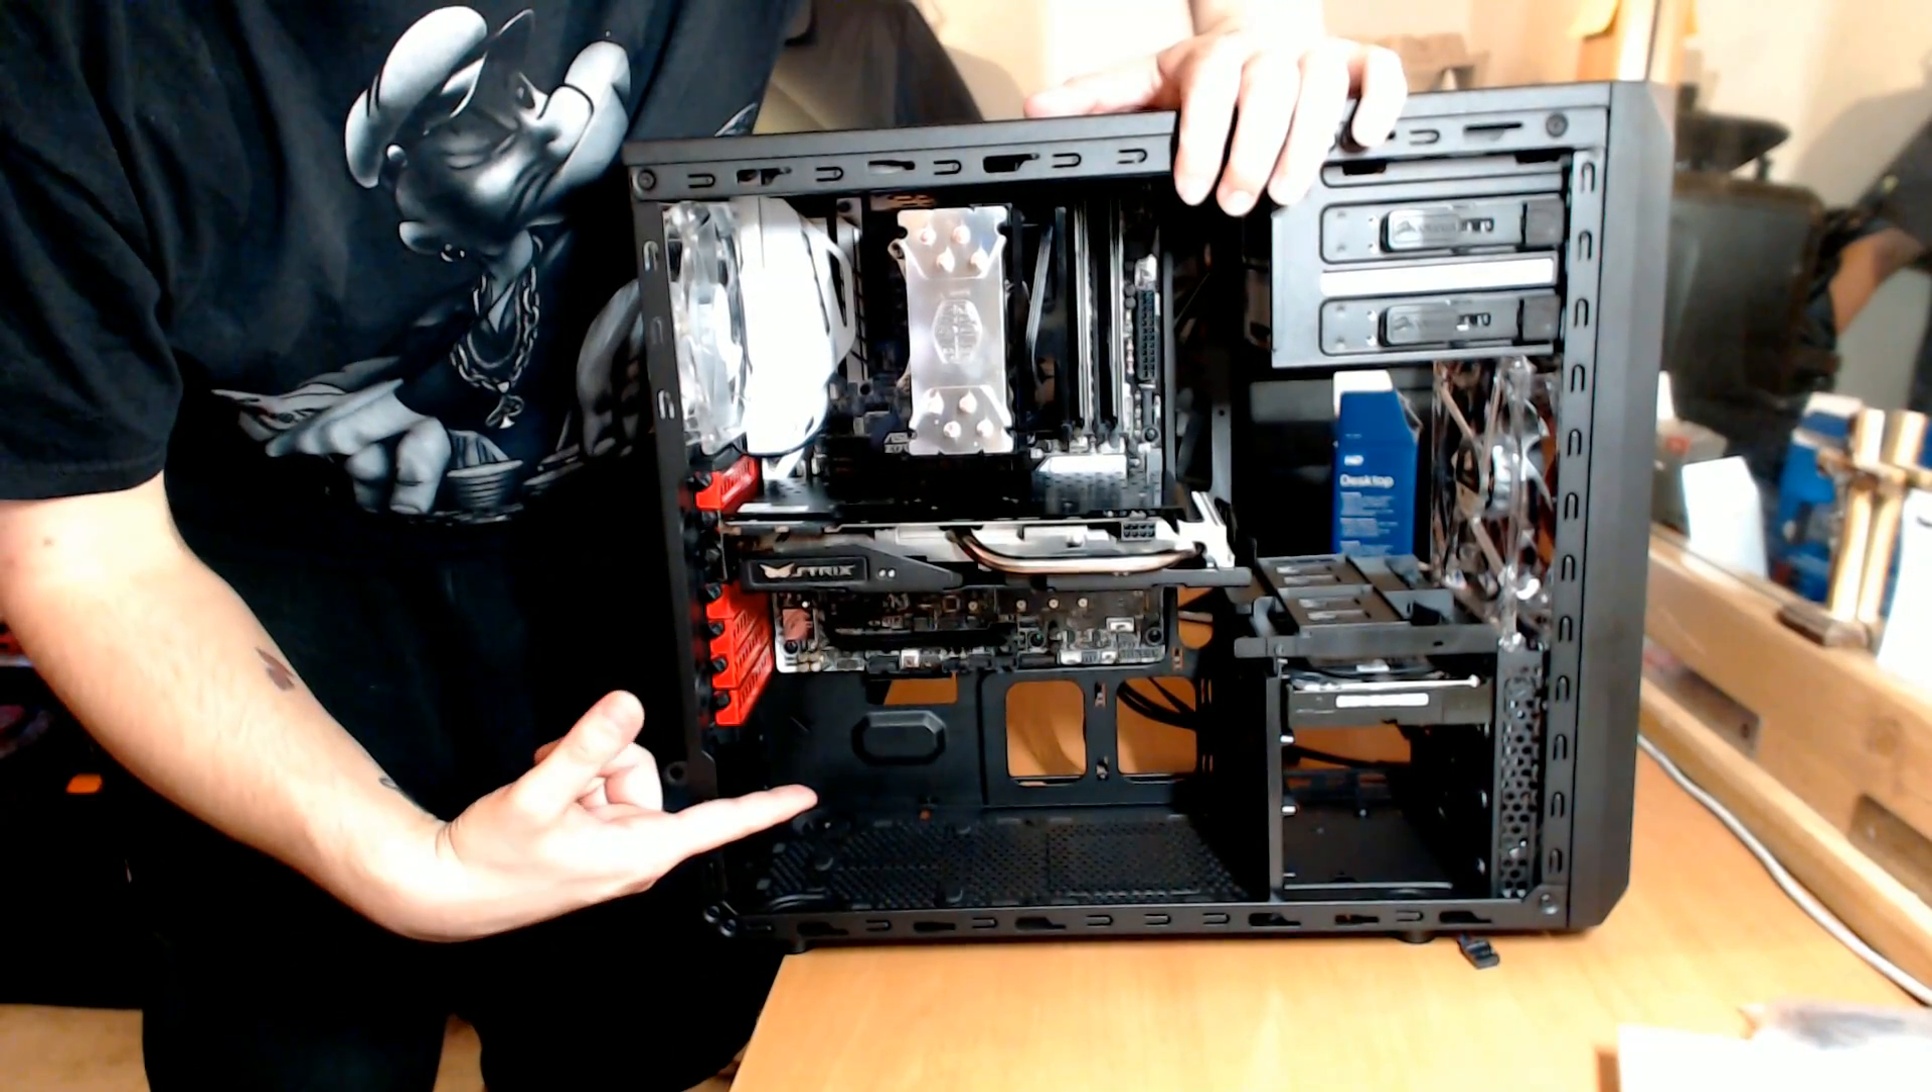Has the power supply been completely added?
No.